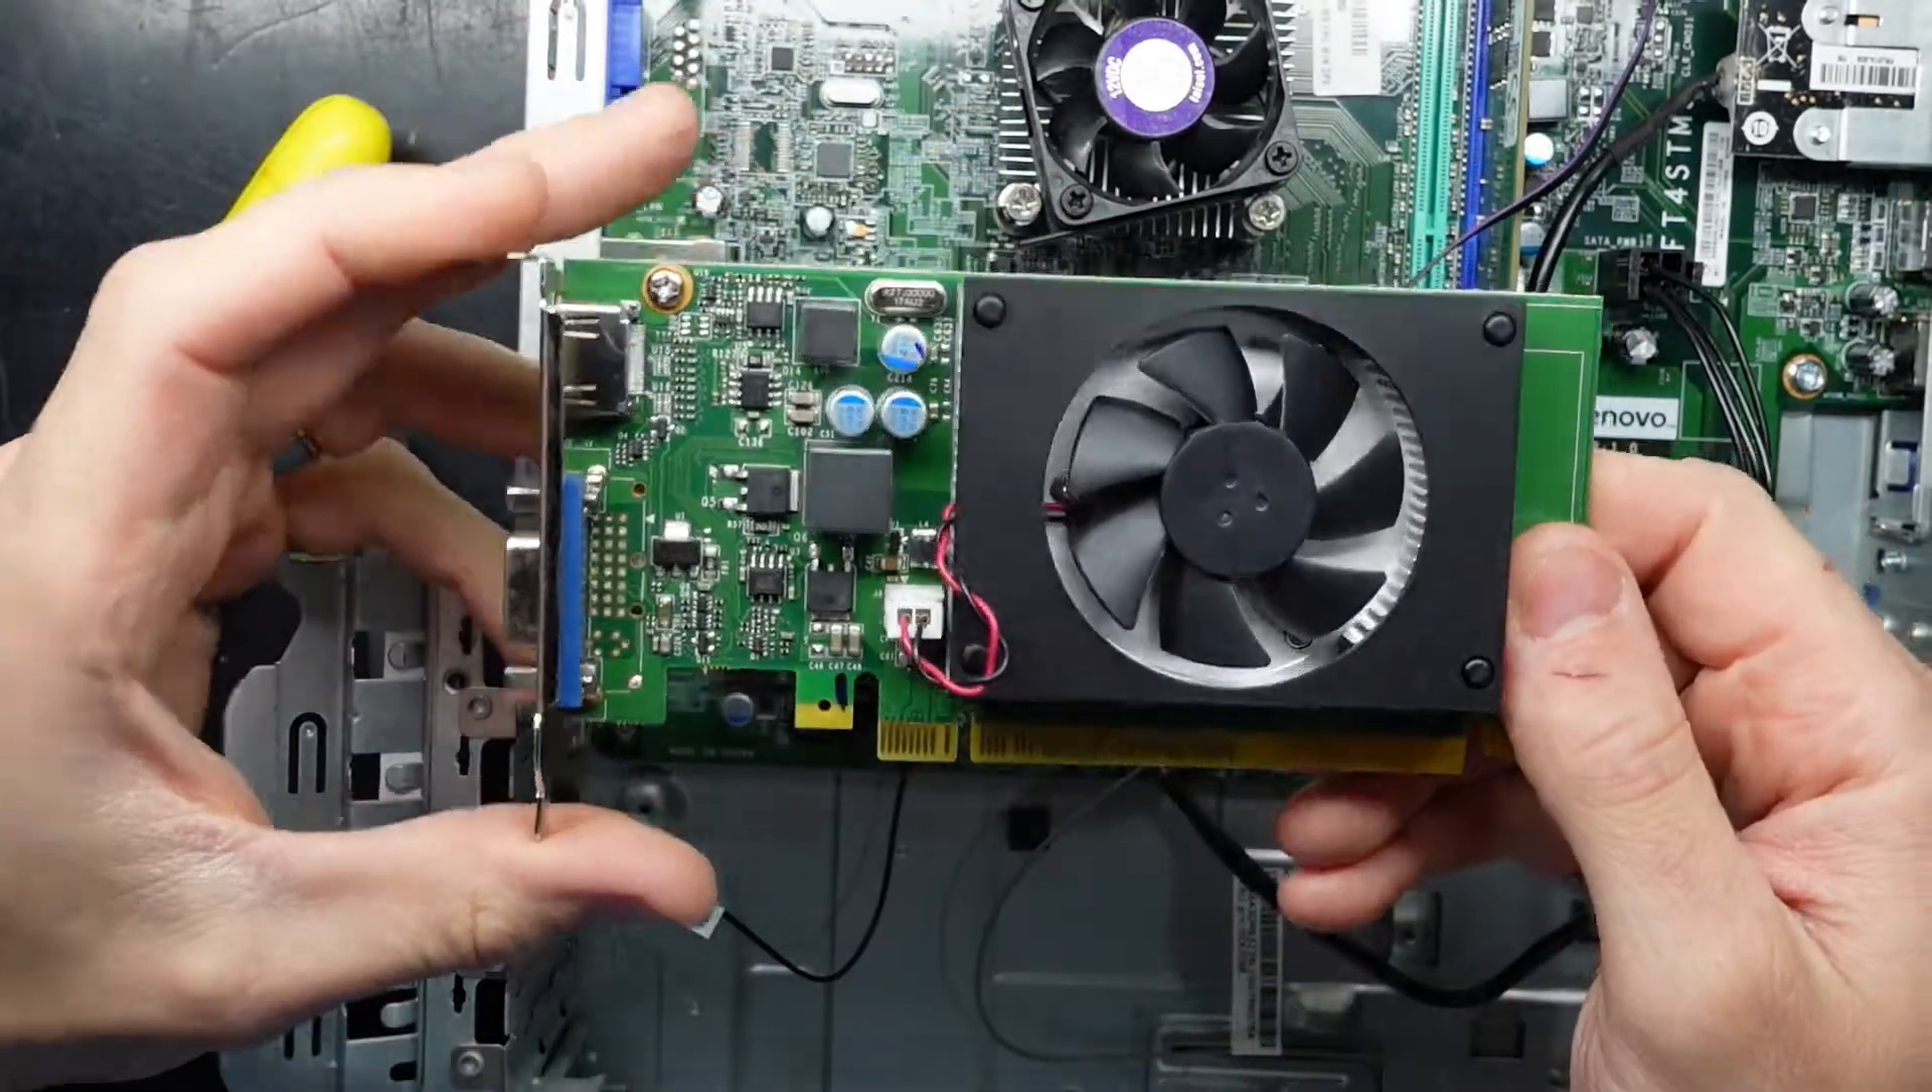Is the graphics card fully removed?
Yes.